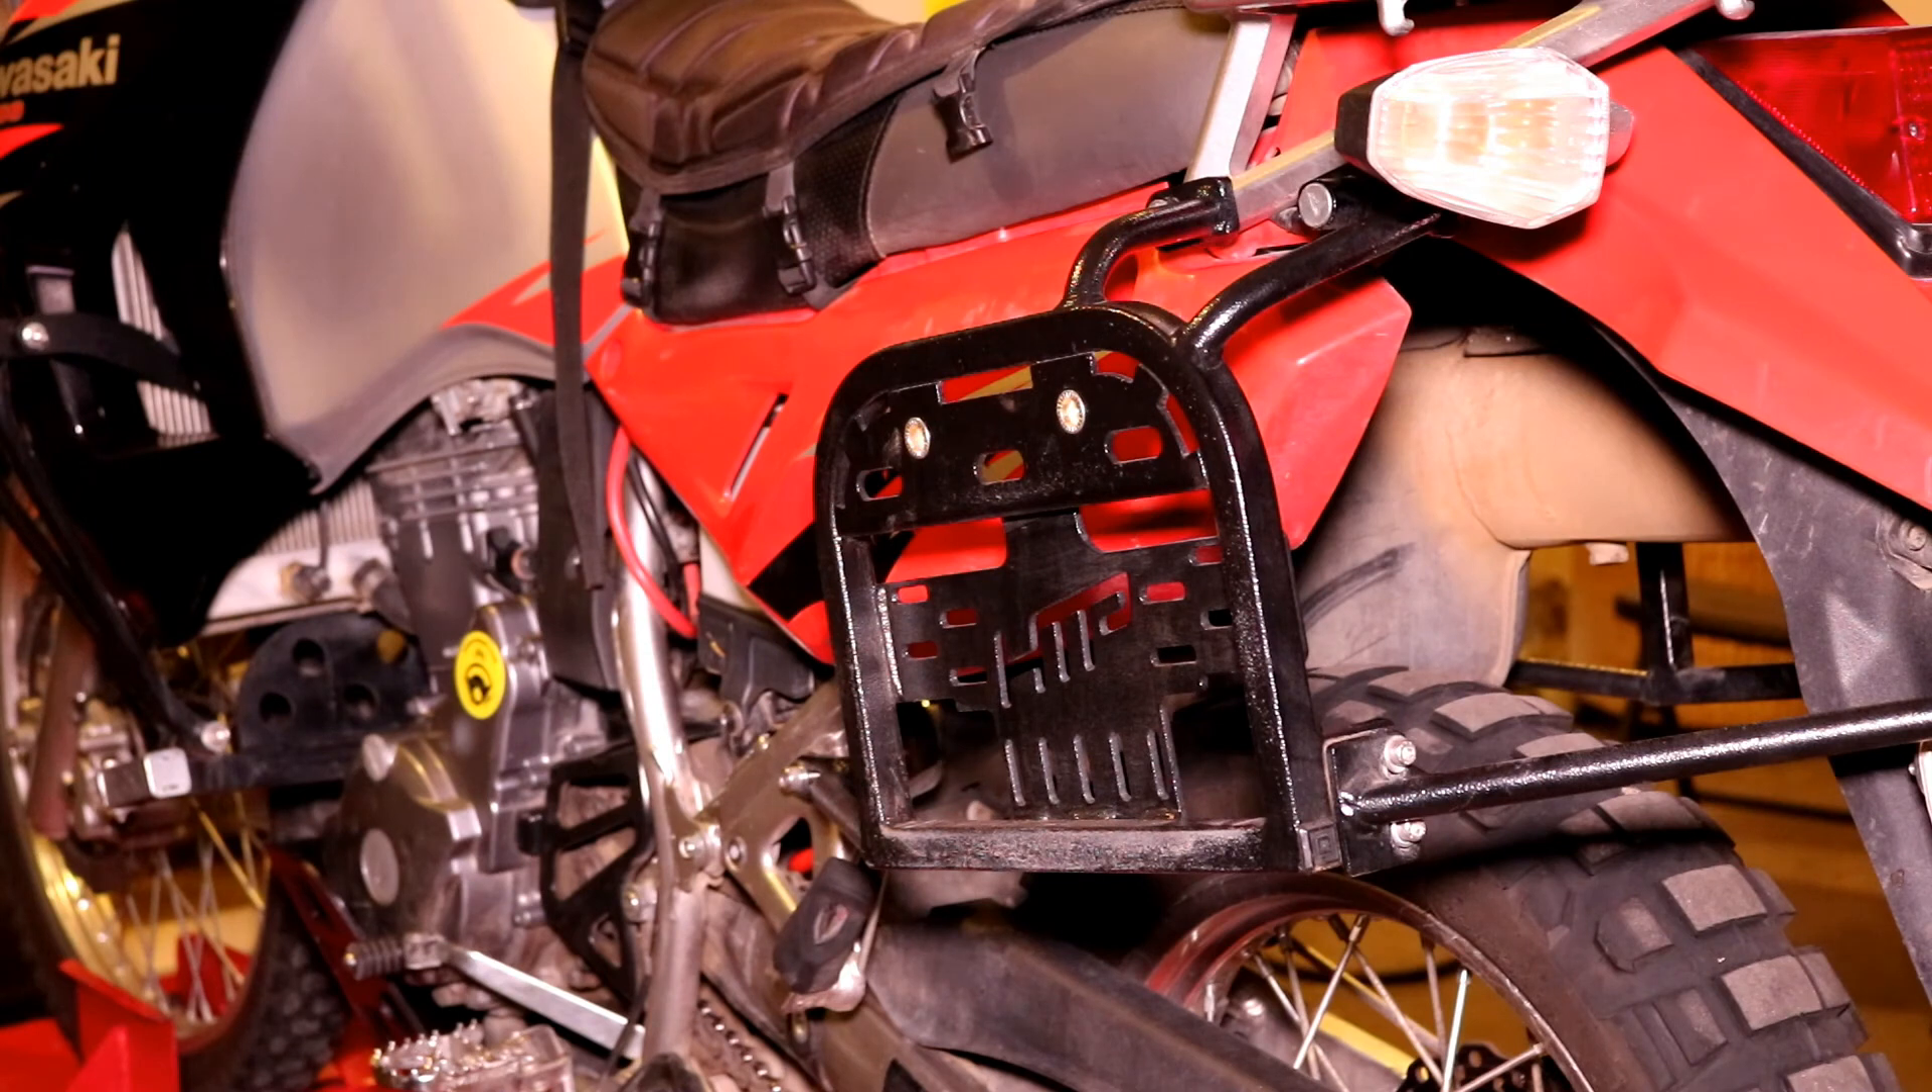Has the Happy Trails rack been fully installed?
Yes.